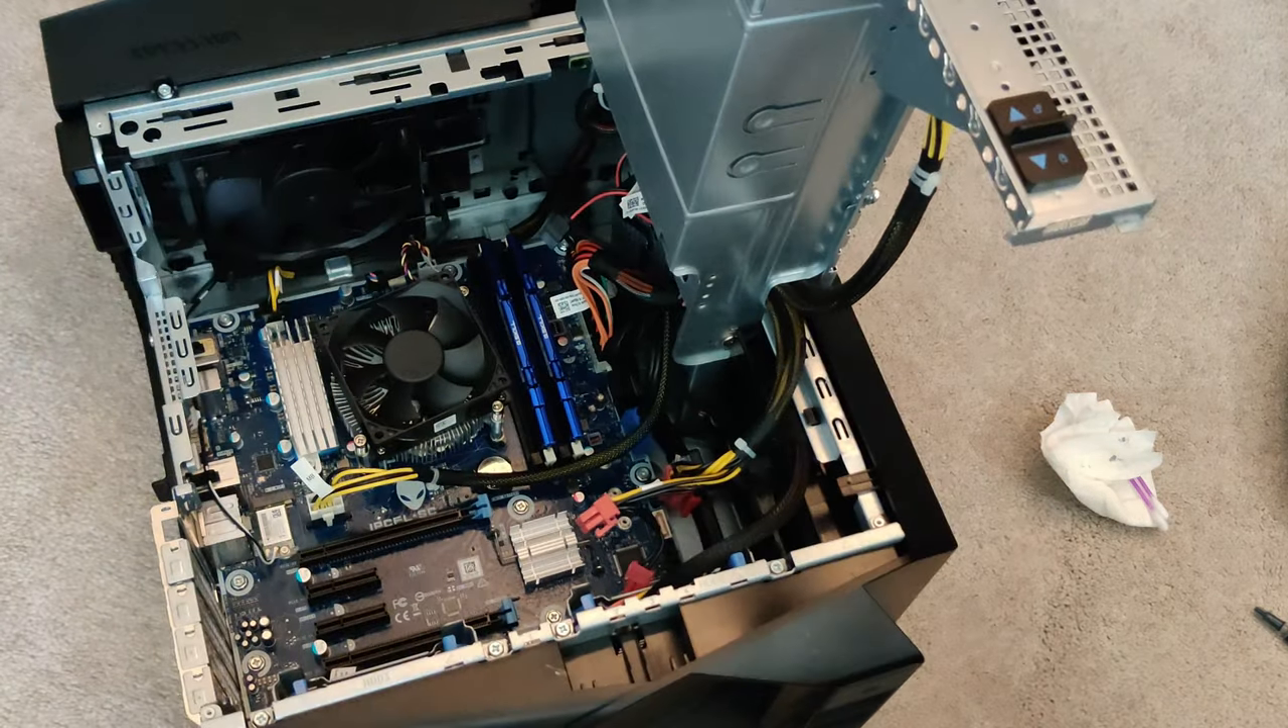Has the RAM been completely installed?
Yes.